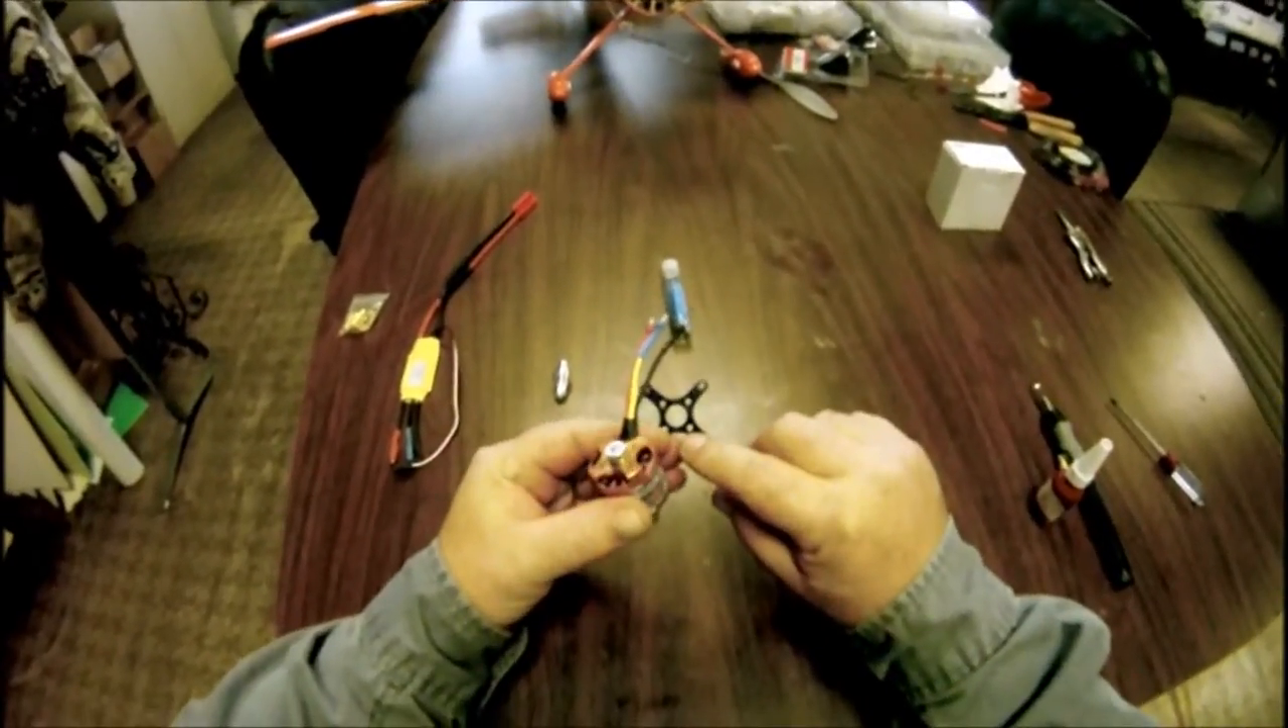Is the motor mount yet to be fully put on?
Yes.